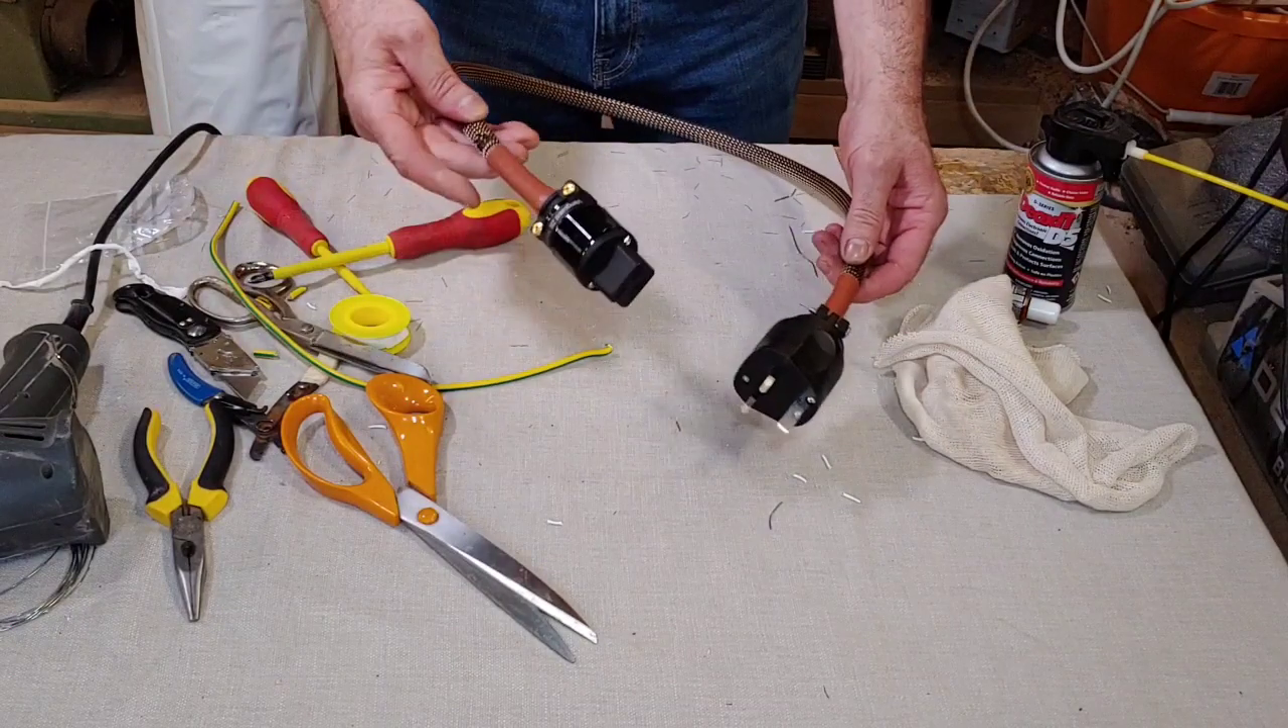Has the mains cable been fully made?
Yes.